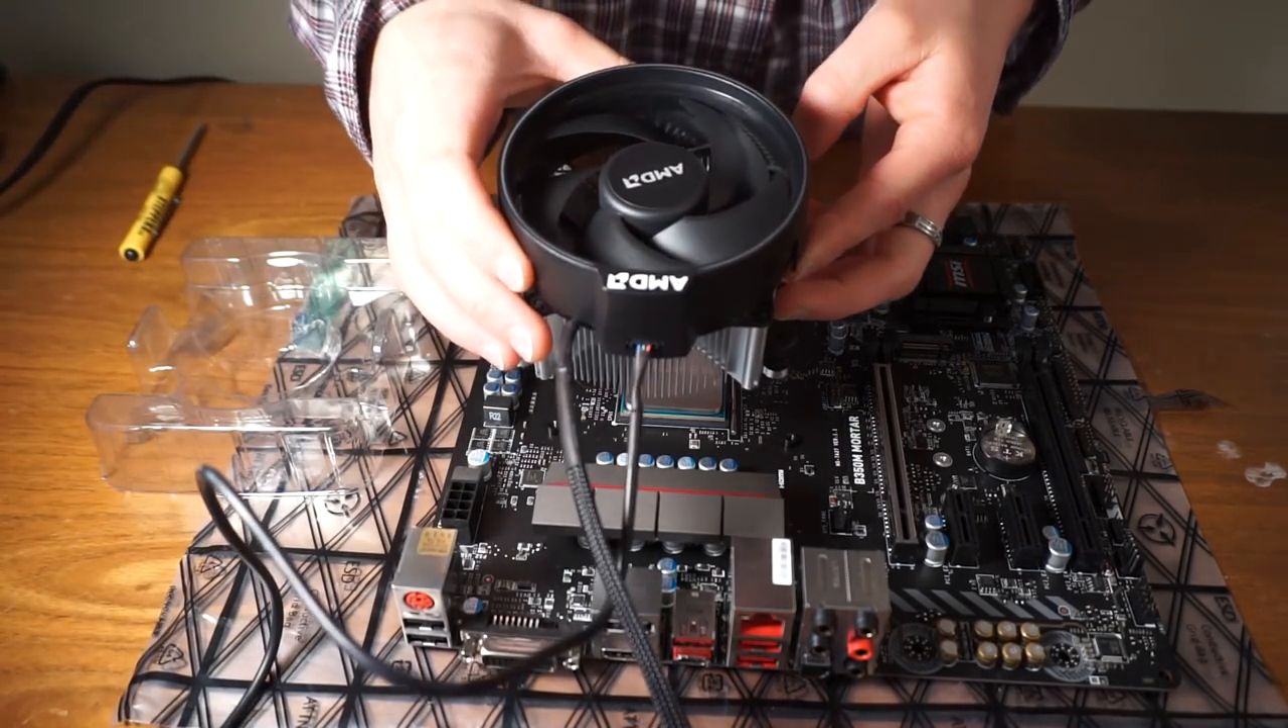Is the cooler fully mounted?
No.